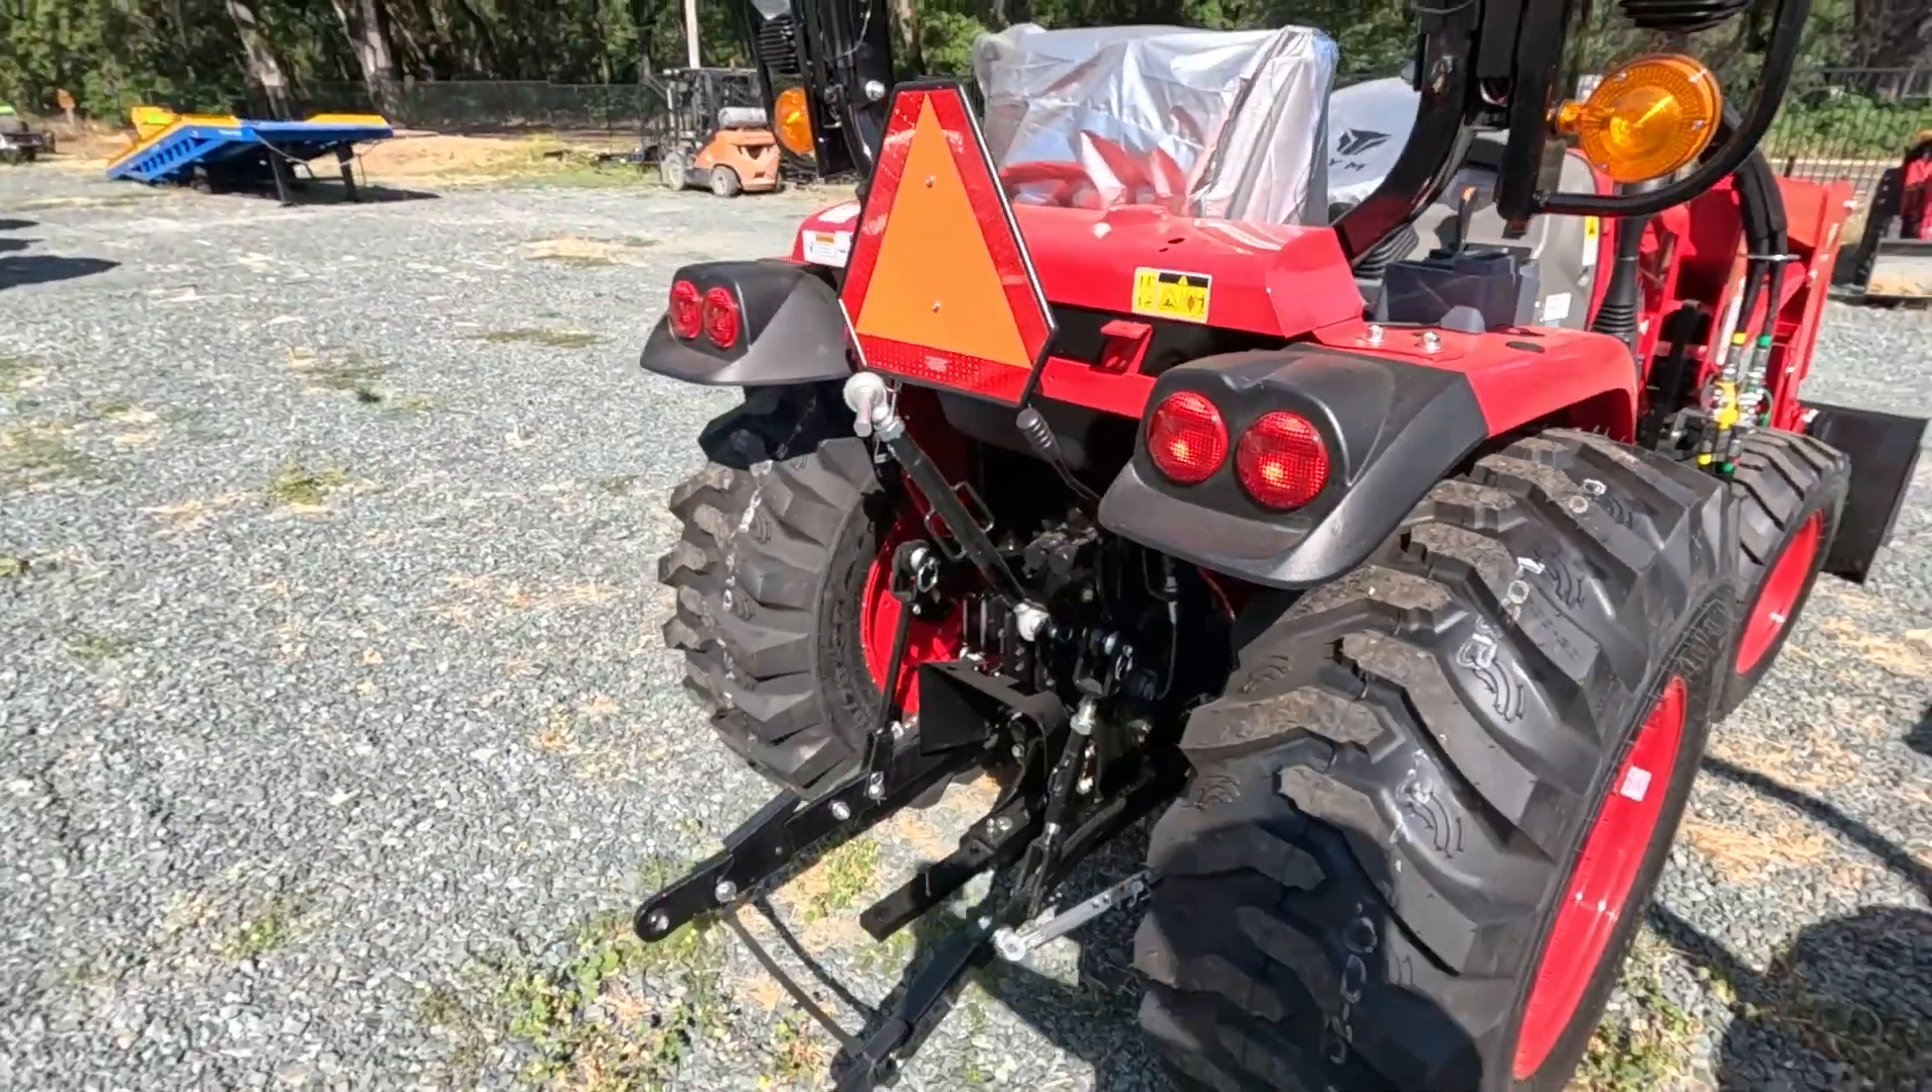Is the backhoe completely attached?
No.